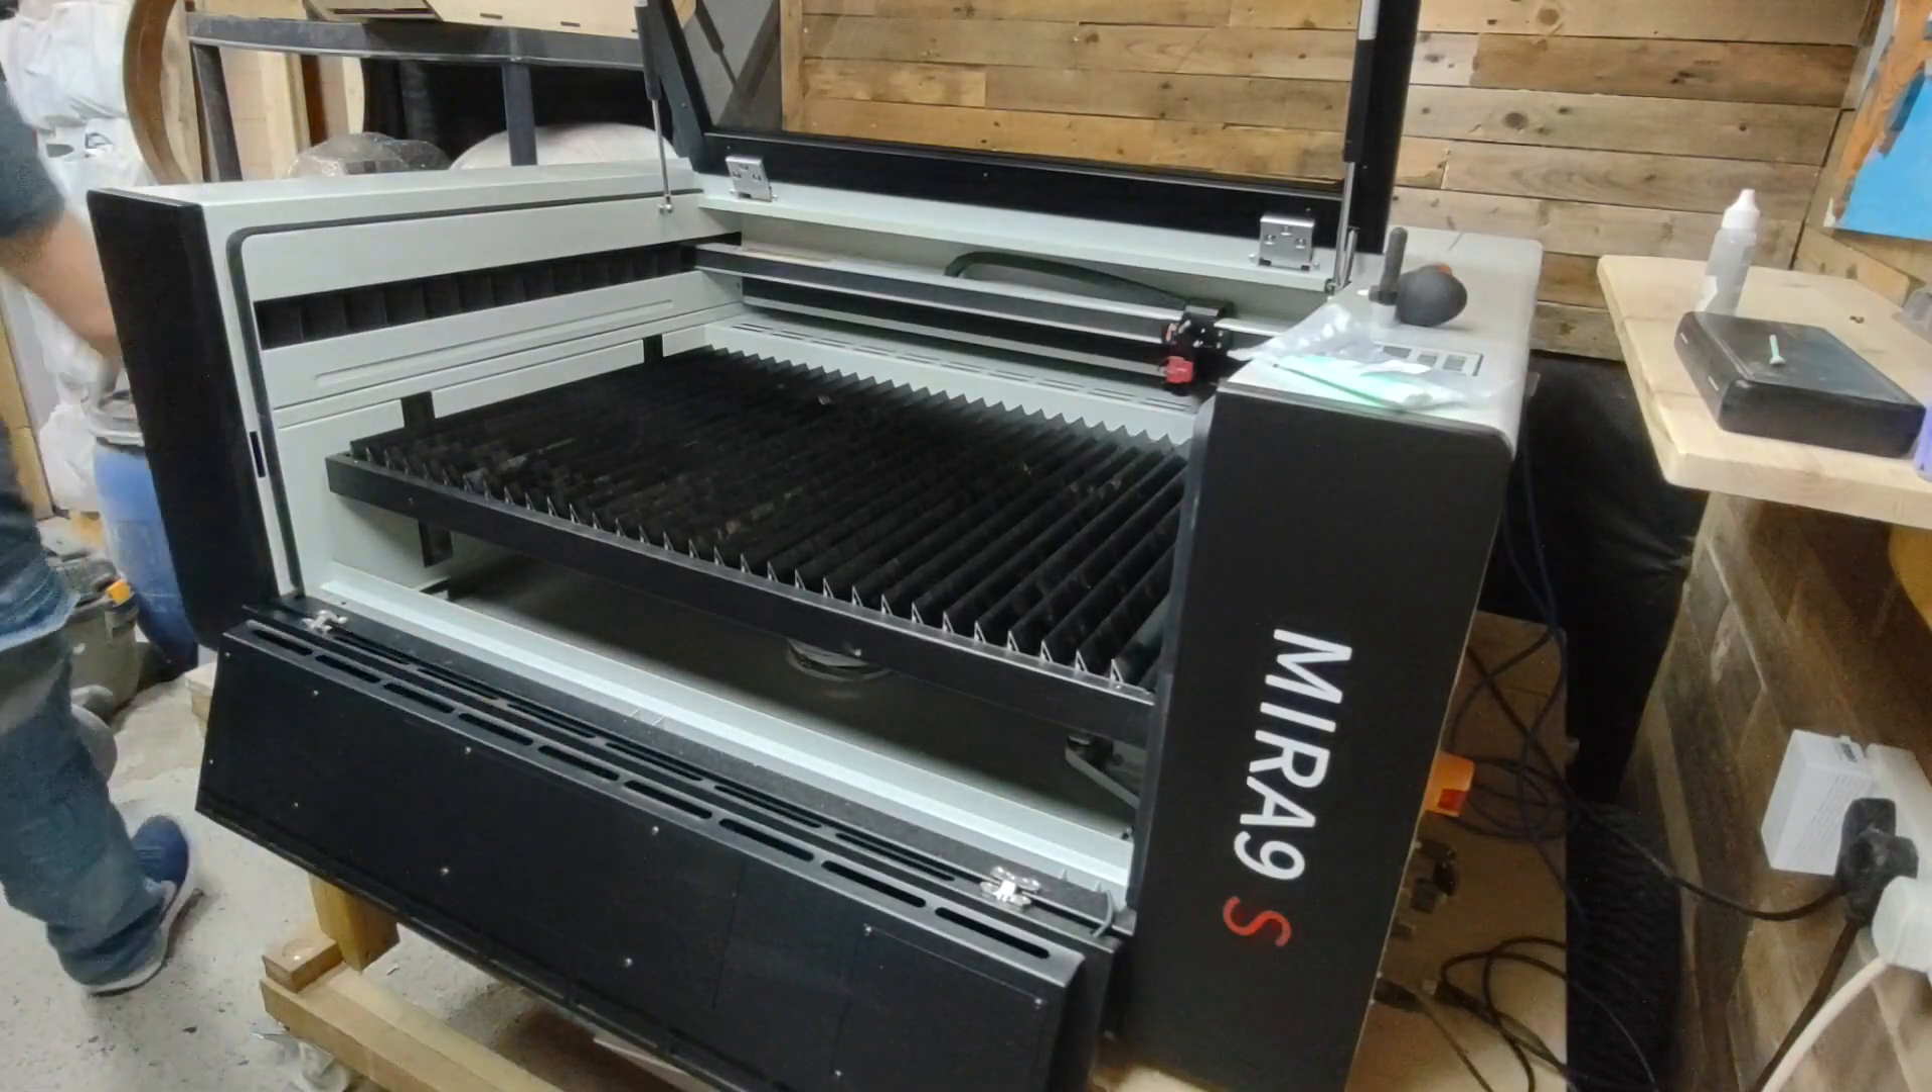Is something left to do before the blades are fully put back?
No.